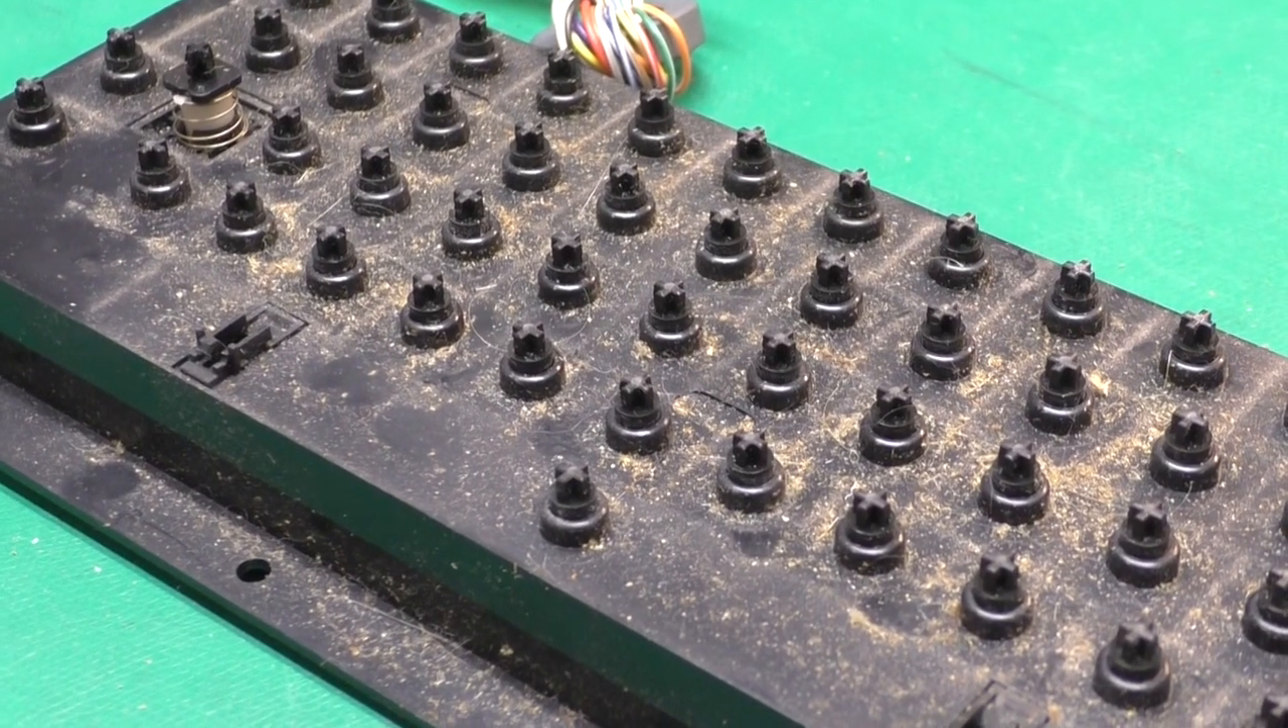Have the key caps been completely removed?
Yes.